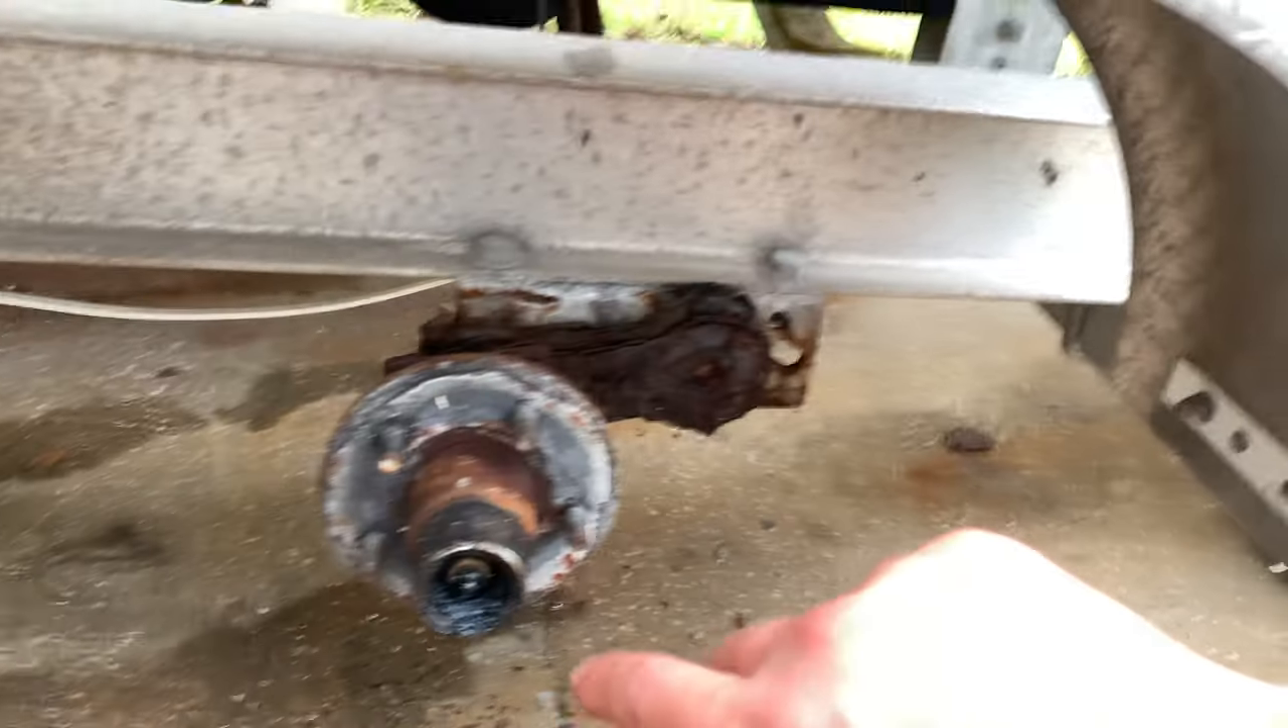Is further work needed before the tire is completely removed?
No.